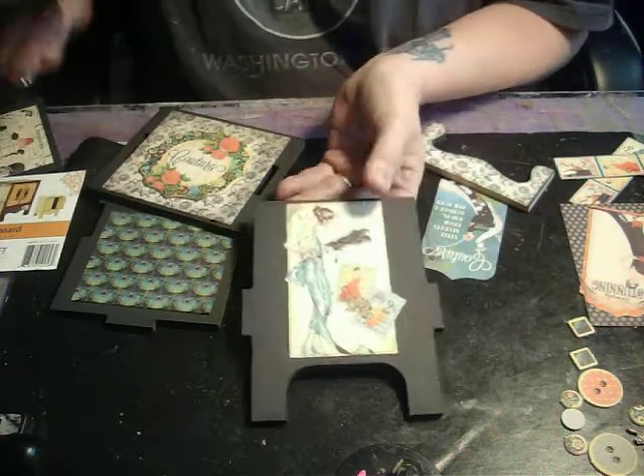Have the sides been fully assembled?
No.